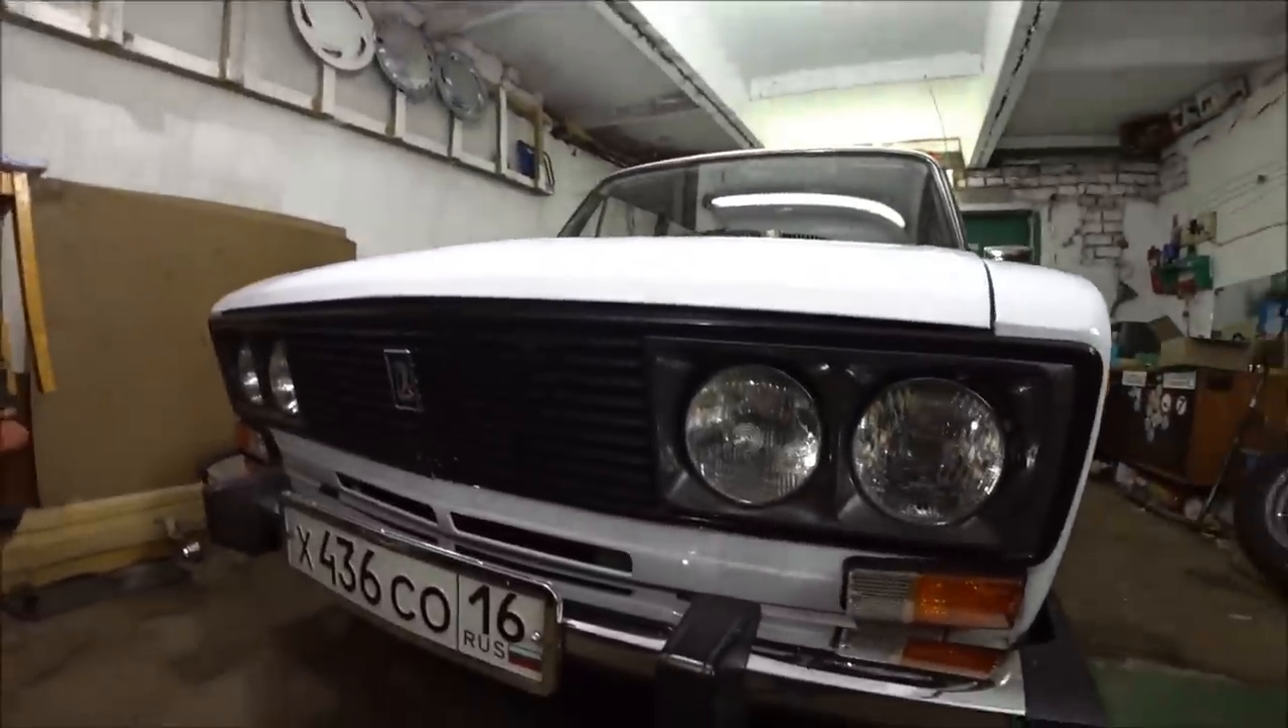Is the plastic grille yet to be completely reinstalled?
No.